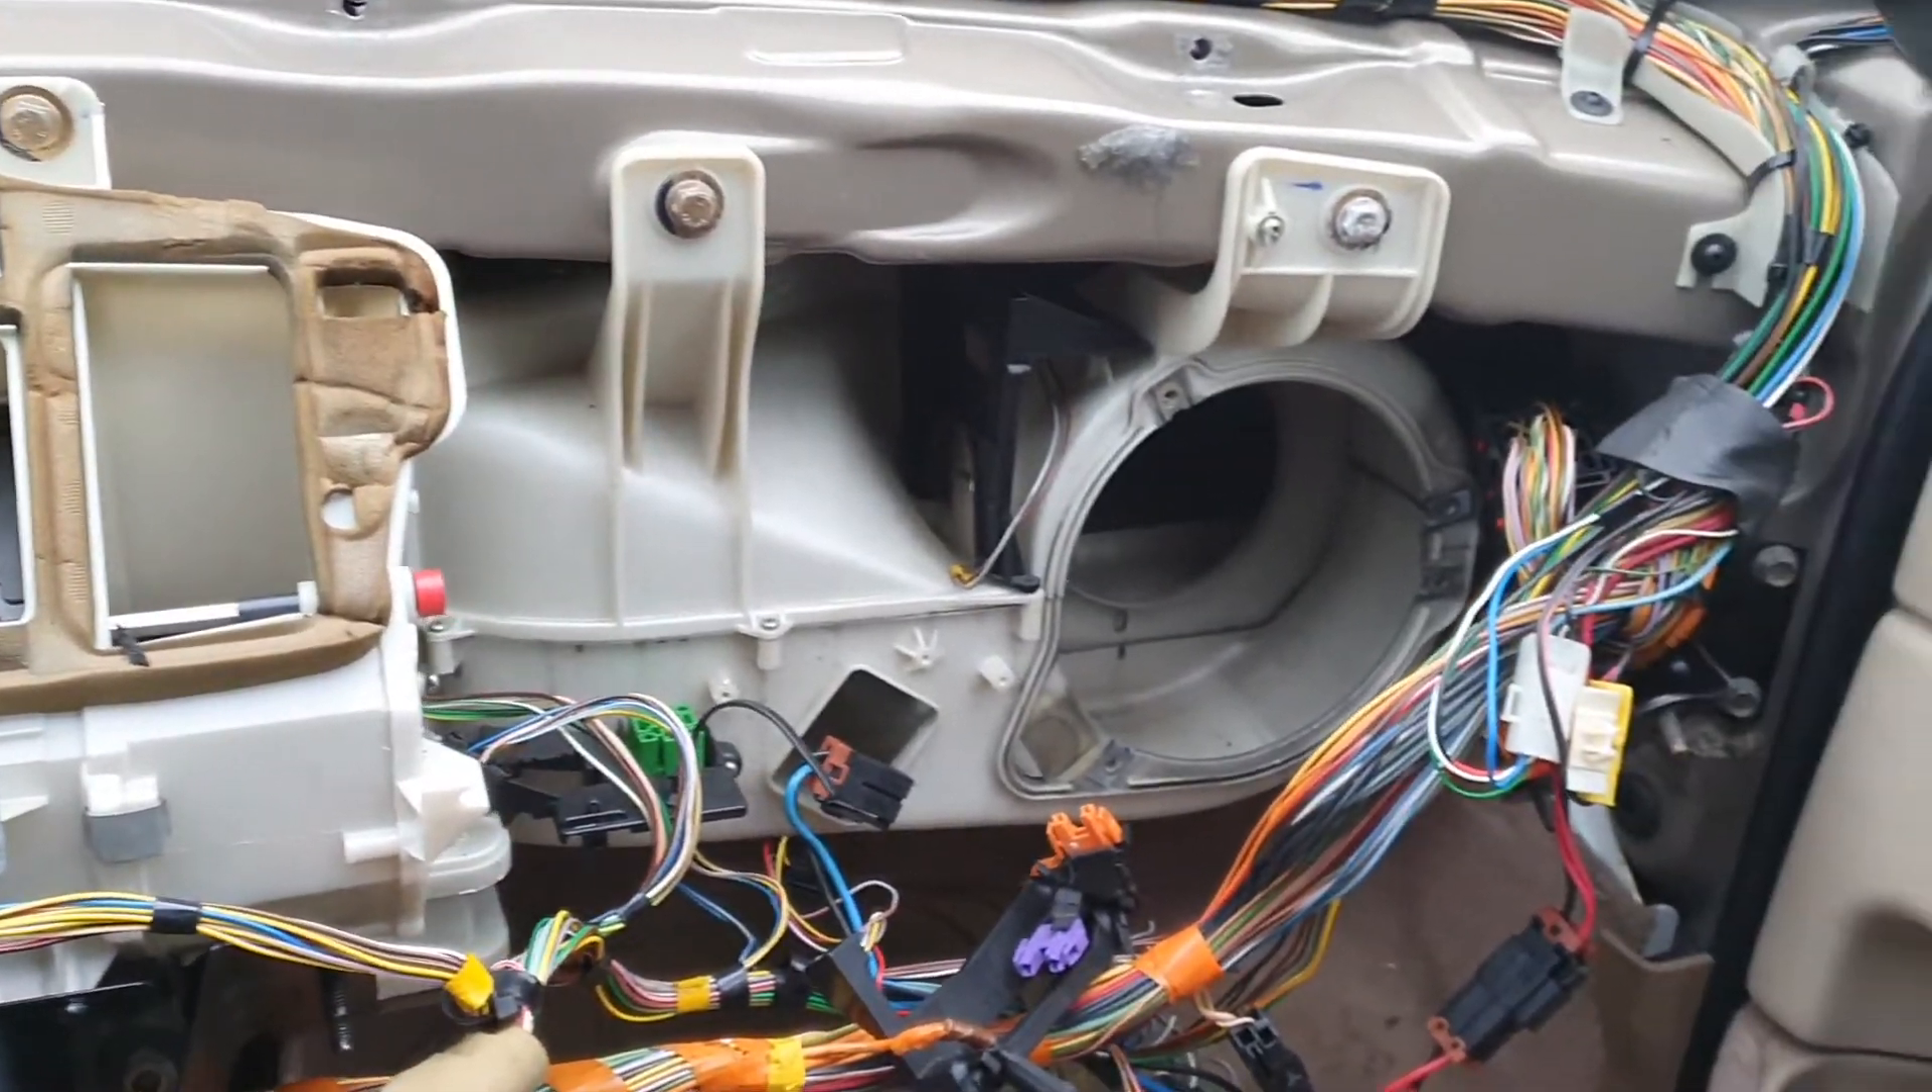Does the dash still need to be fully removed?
No.